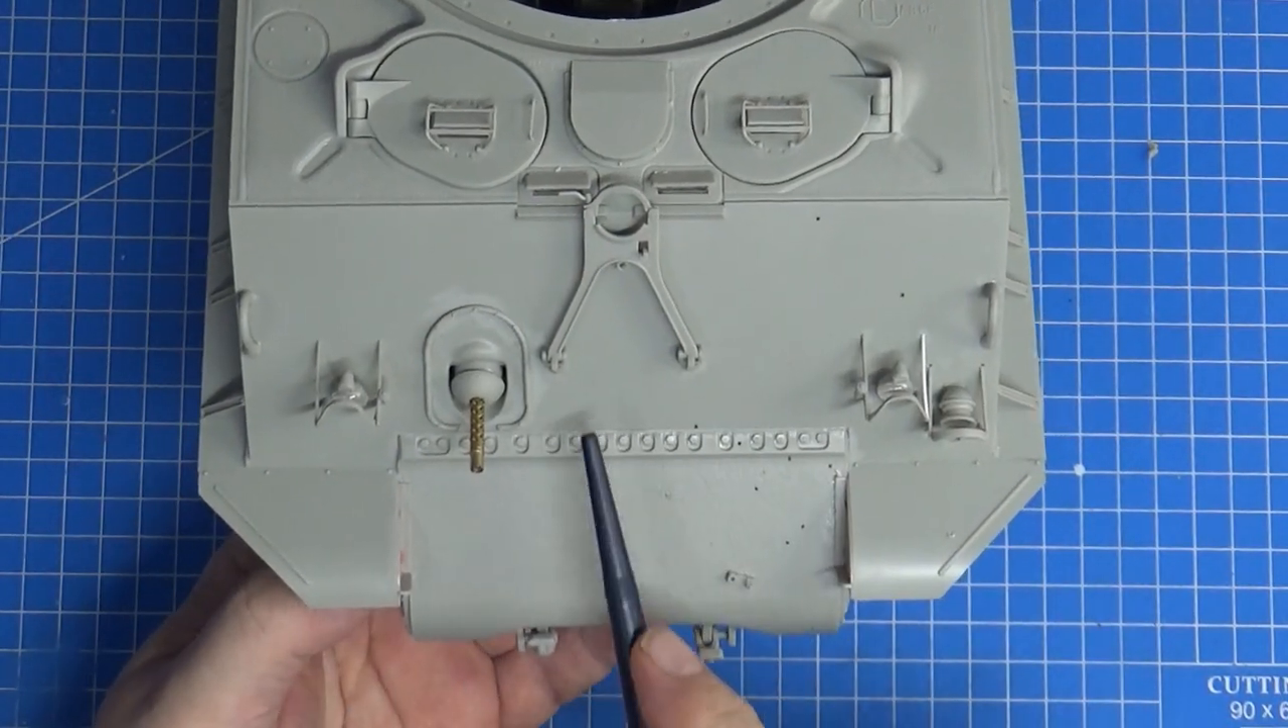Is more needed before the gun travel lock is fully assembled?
No.